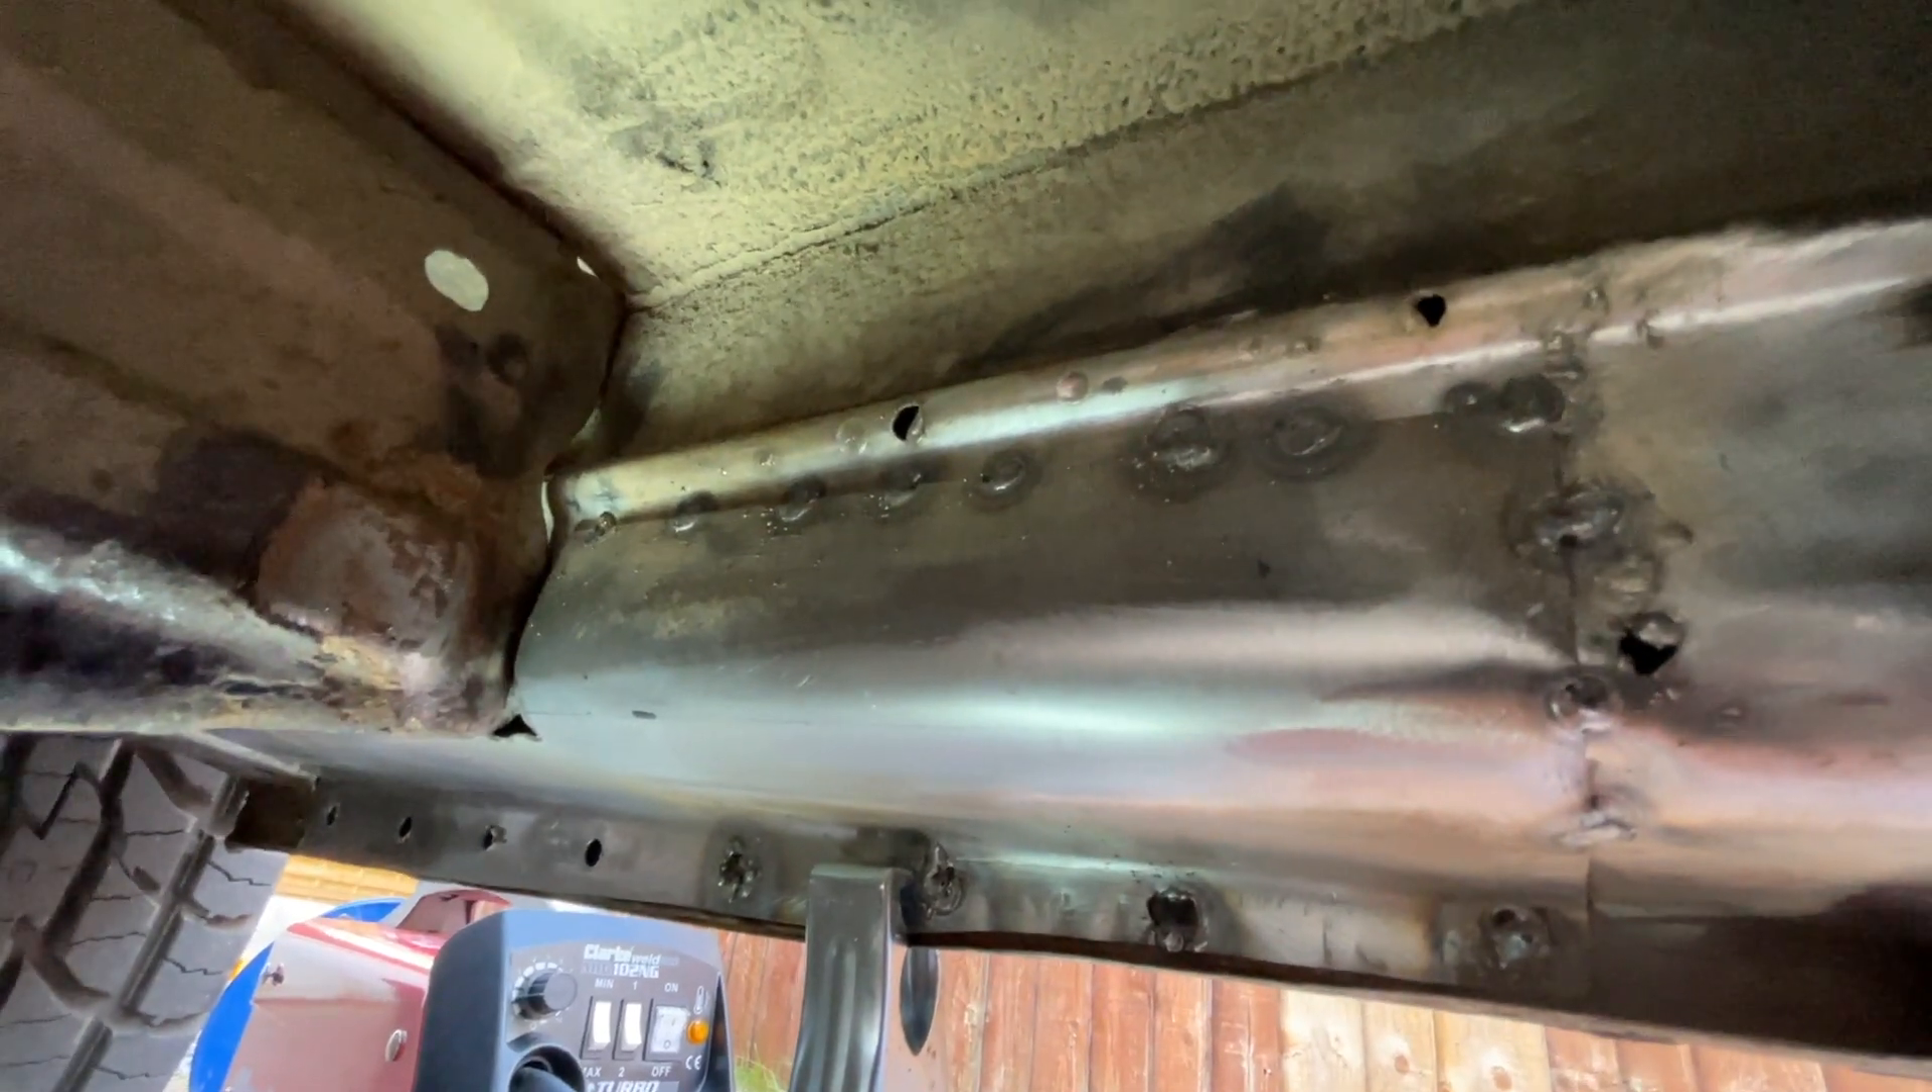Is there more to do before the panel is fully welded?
Yes.